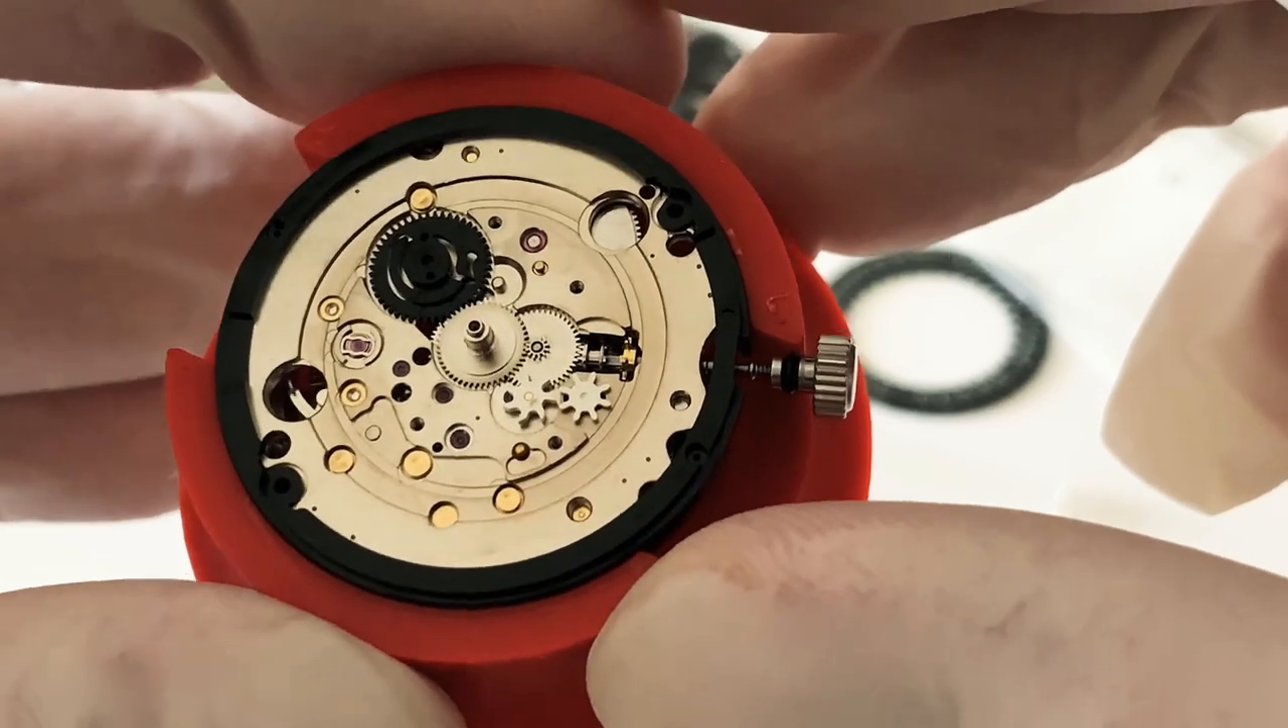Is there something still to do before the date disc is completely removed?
No.